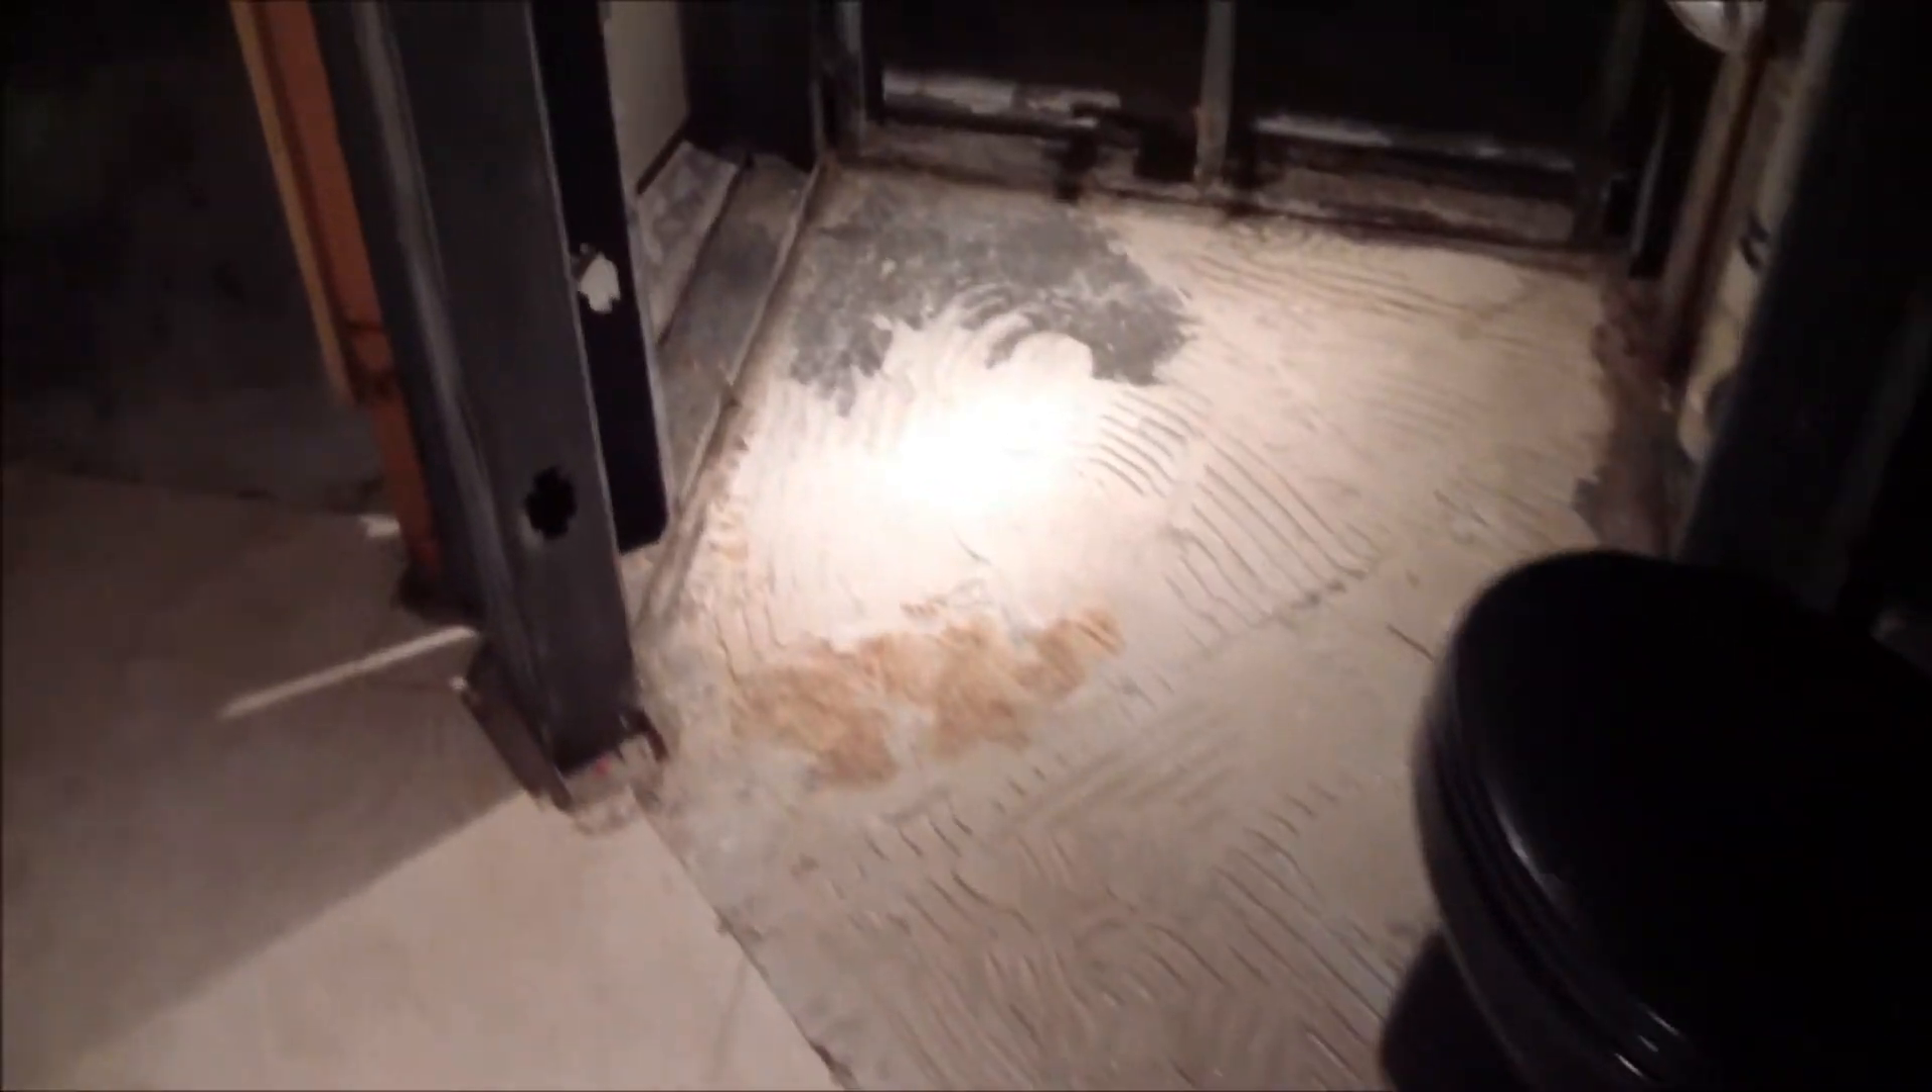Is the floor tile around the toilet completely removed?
Yes.